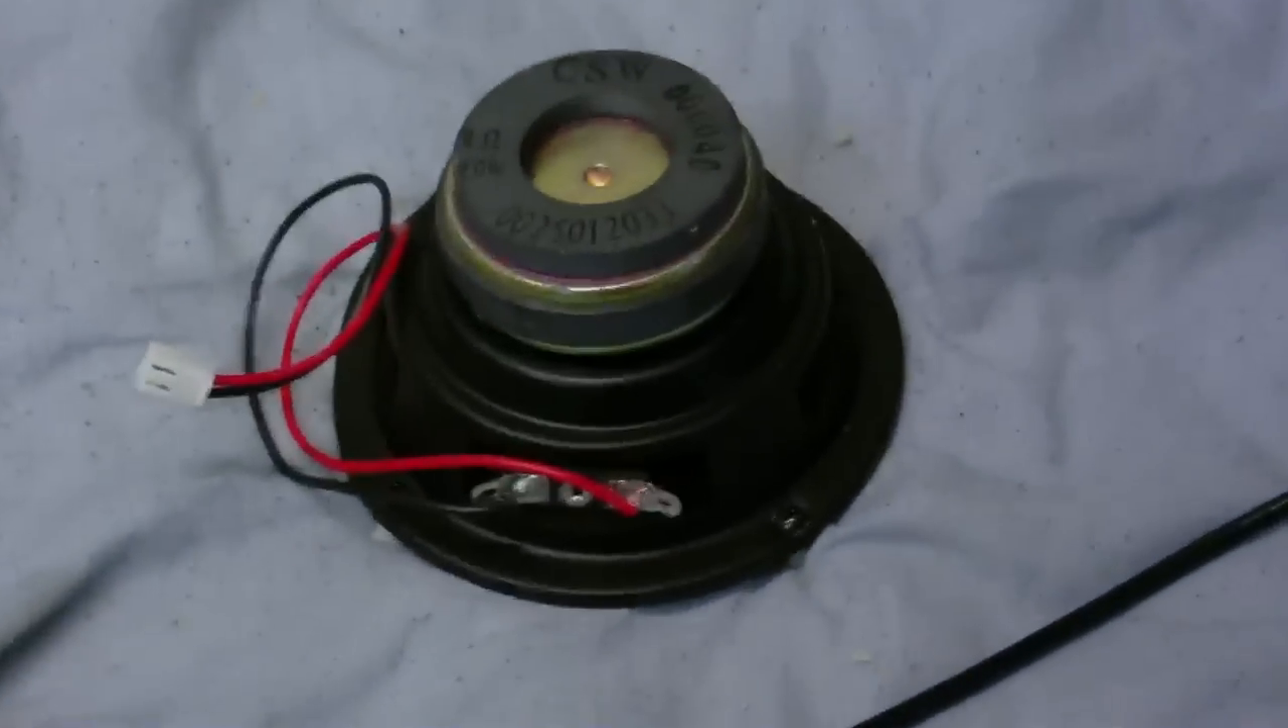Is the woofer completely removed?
Yes.